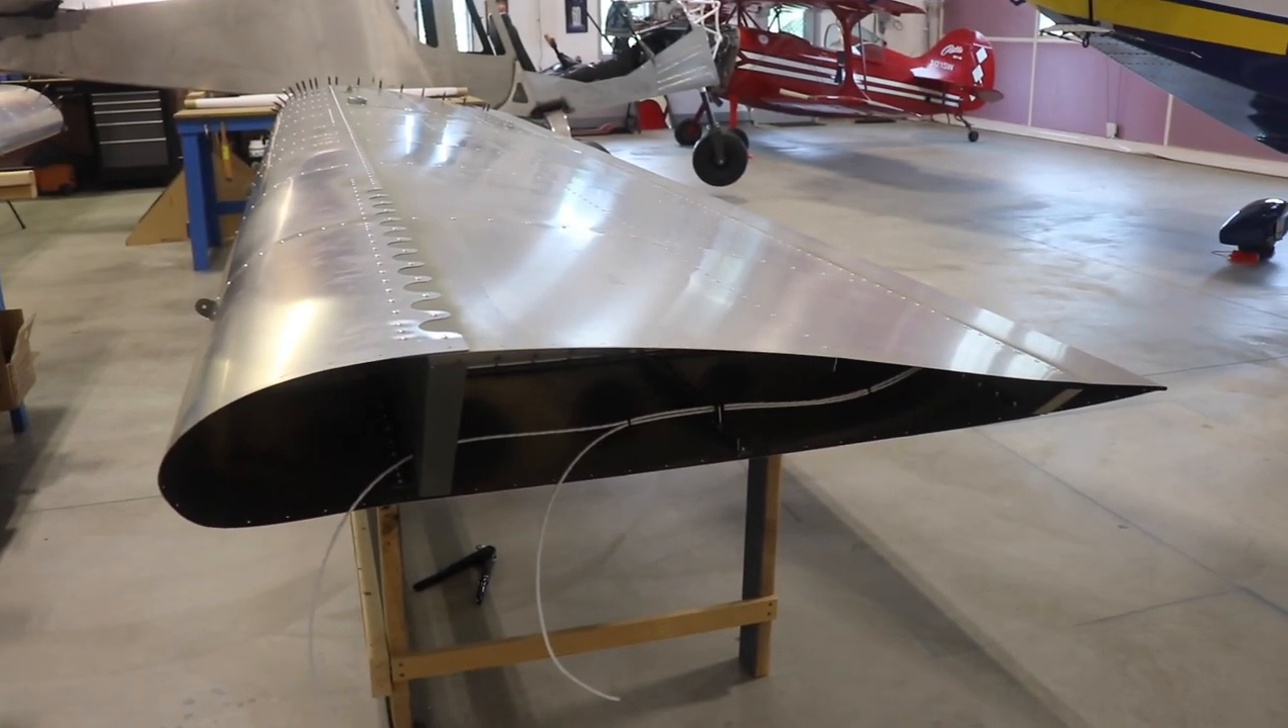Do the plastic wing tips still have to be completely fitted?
Yes.